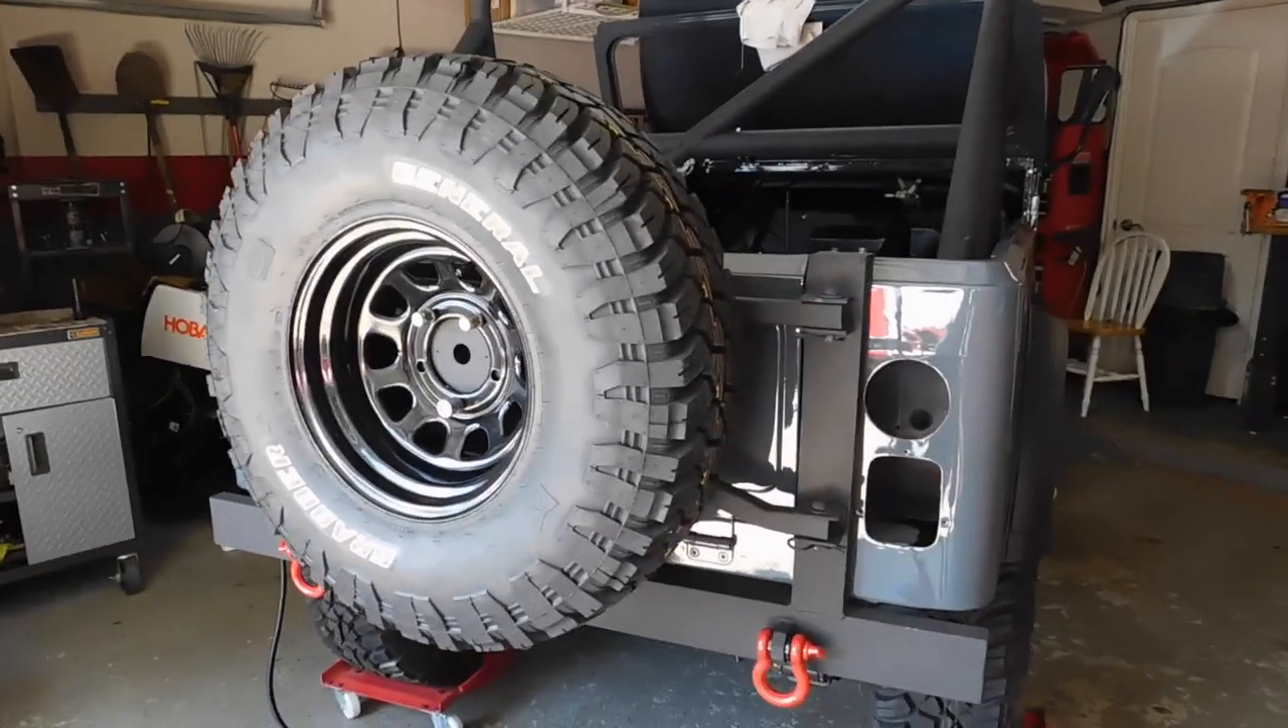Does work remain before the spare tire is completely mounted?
No.